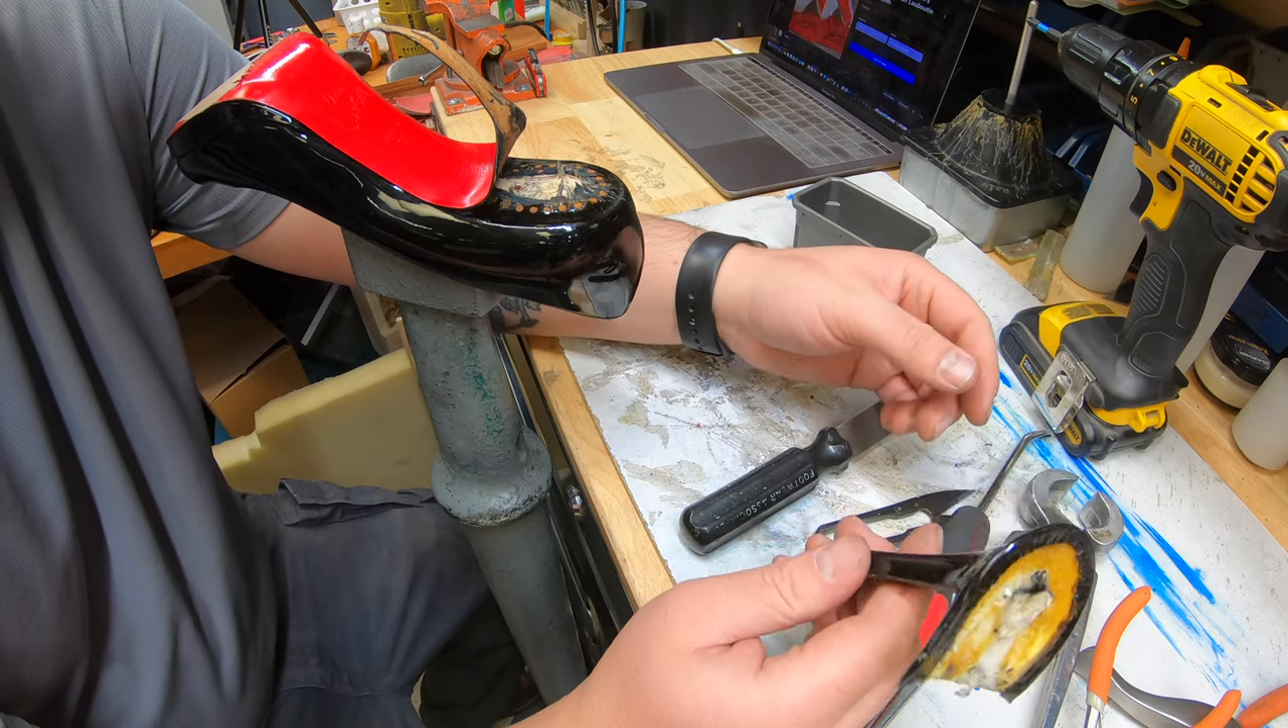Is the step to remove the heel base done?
Yes.